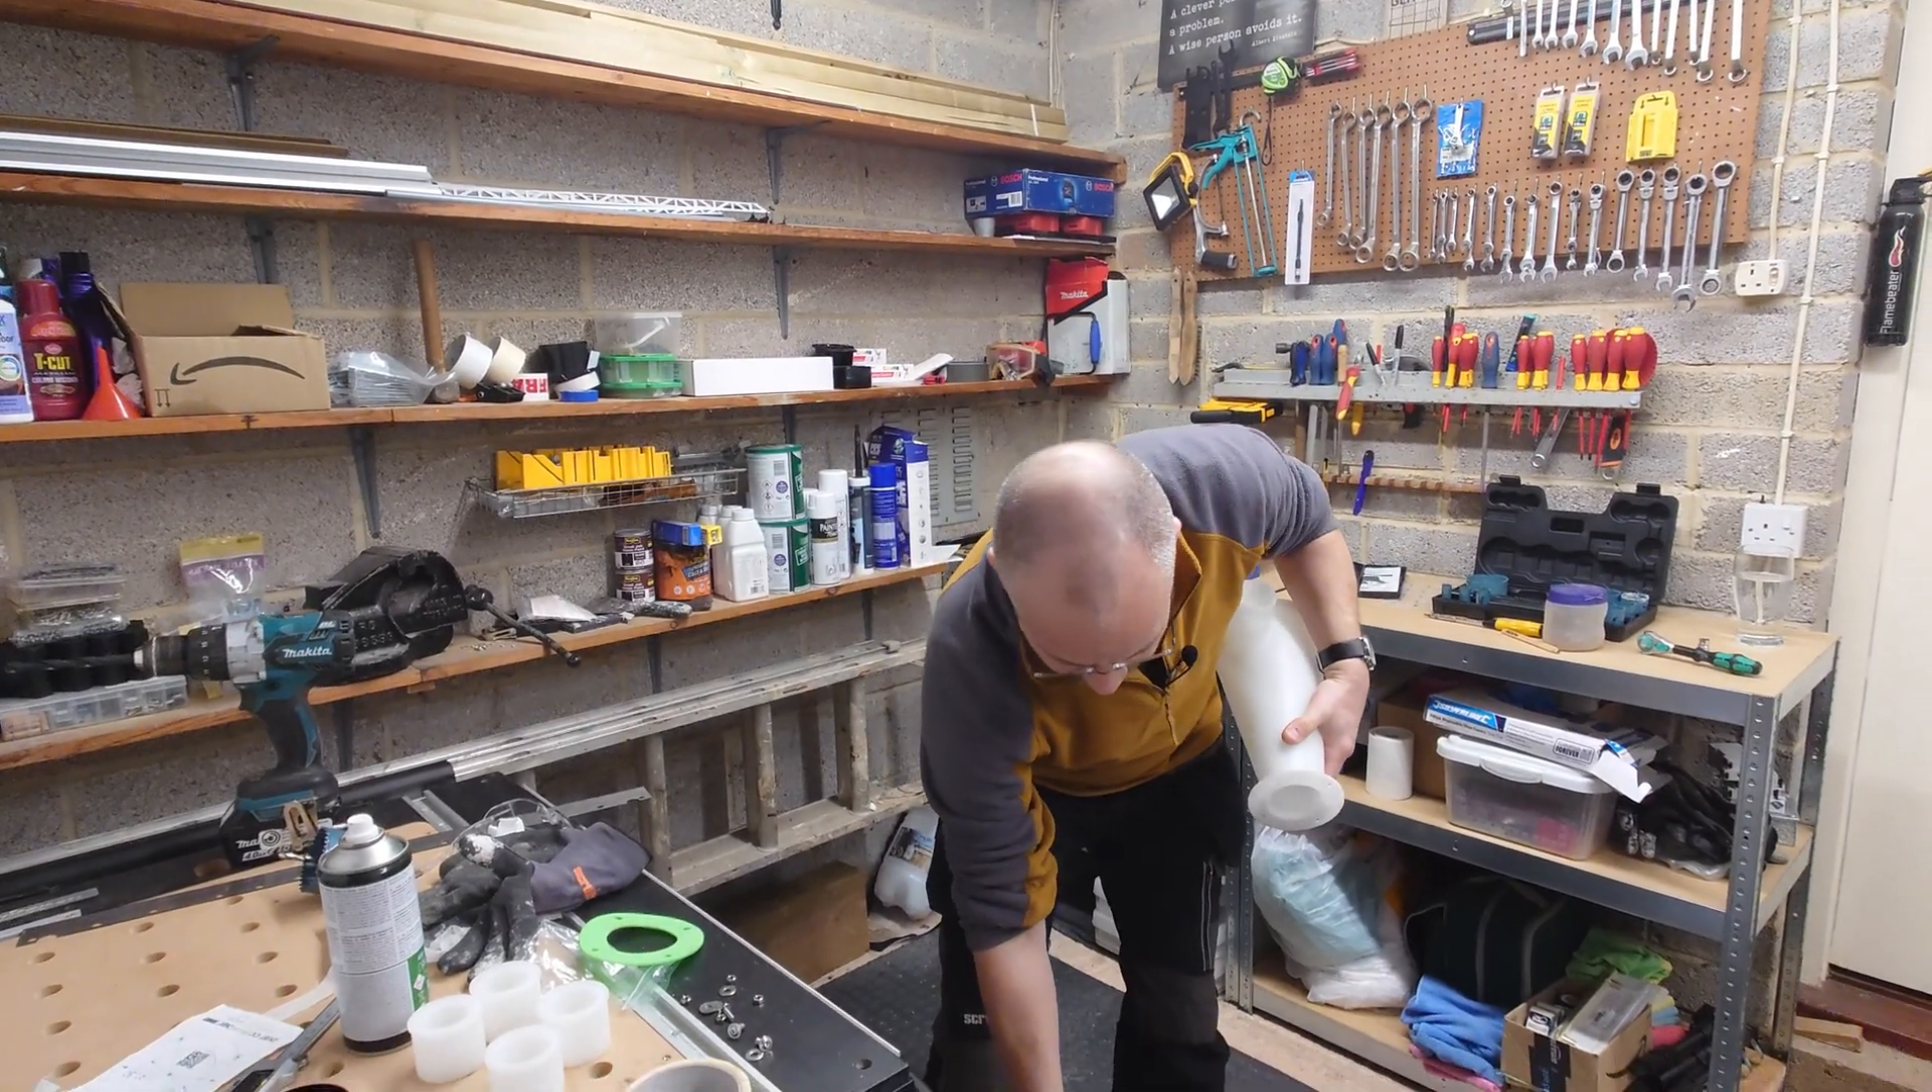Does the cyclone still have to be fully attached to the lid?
Yes.